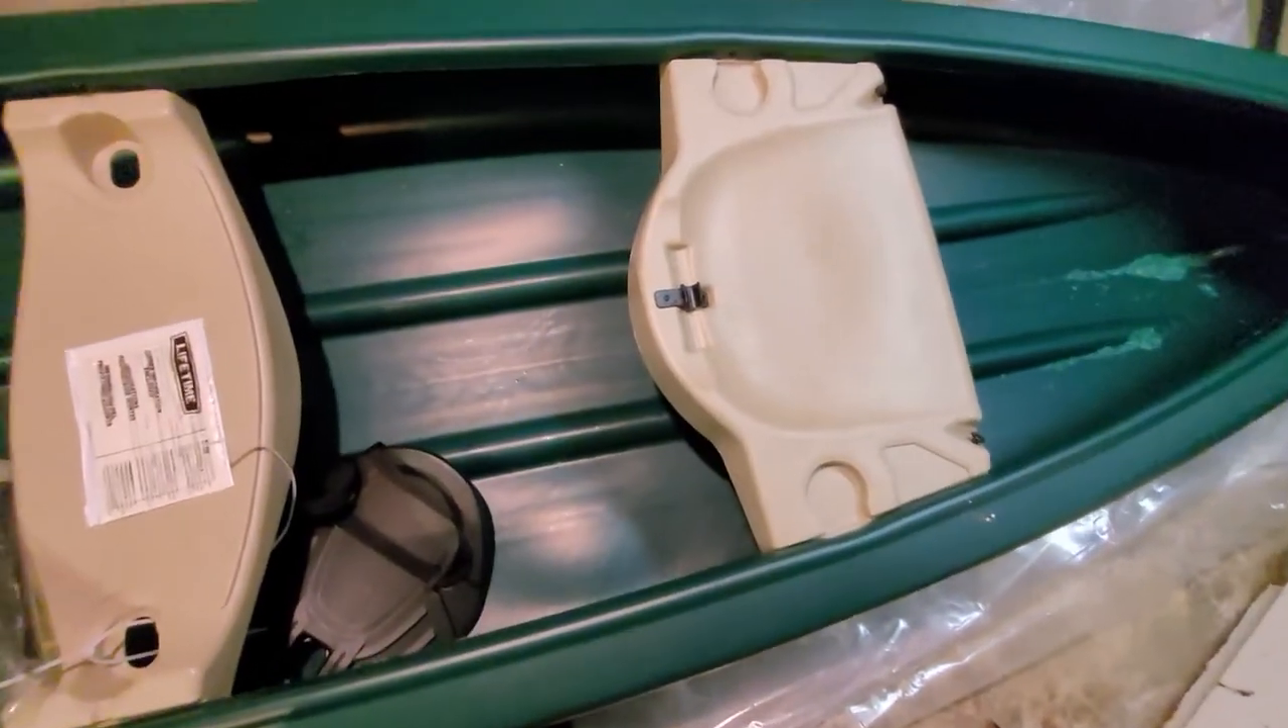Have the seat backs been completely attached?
No.